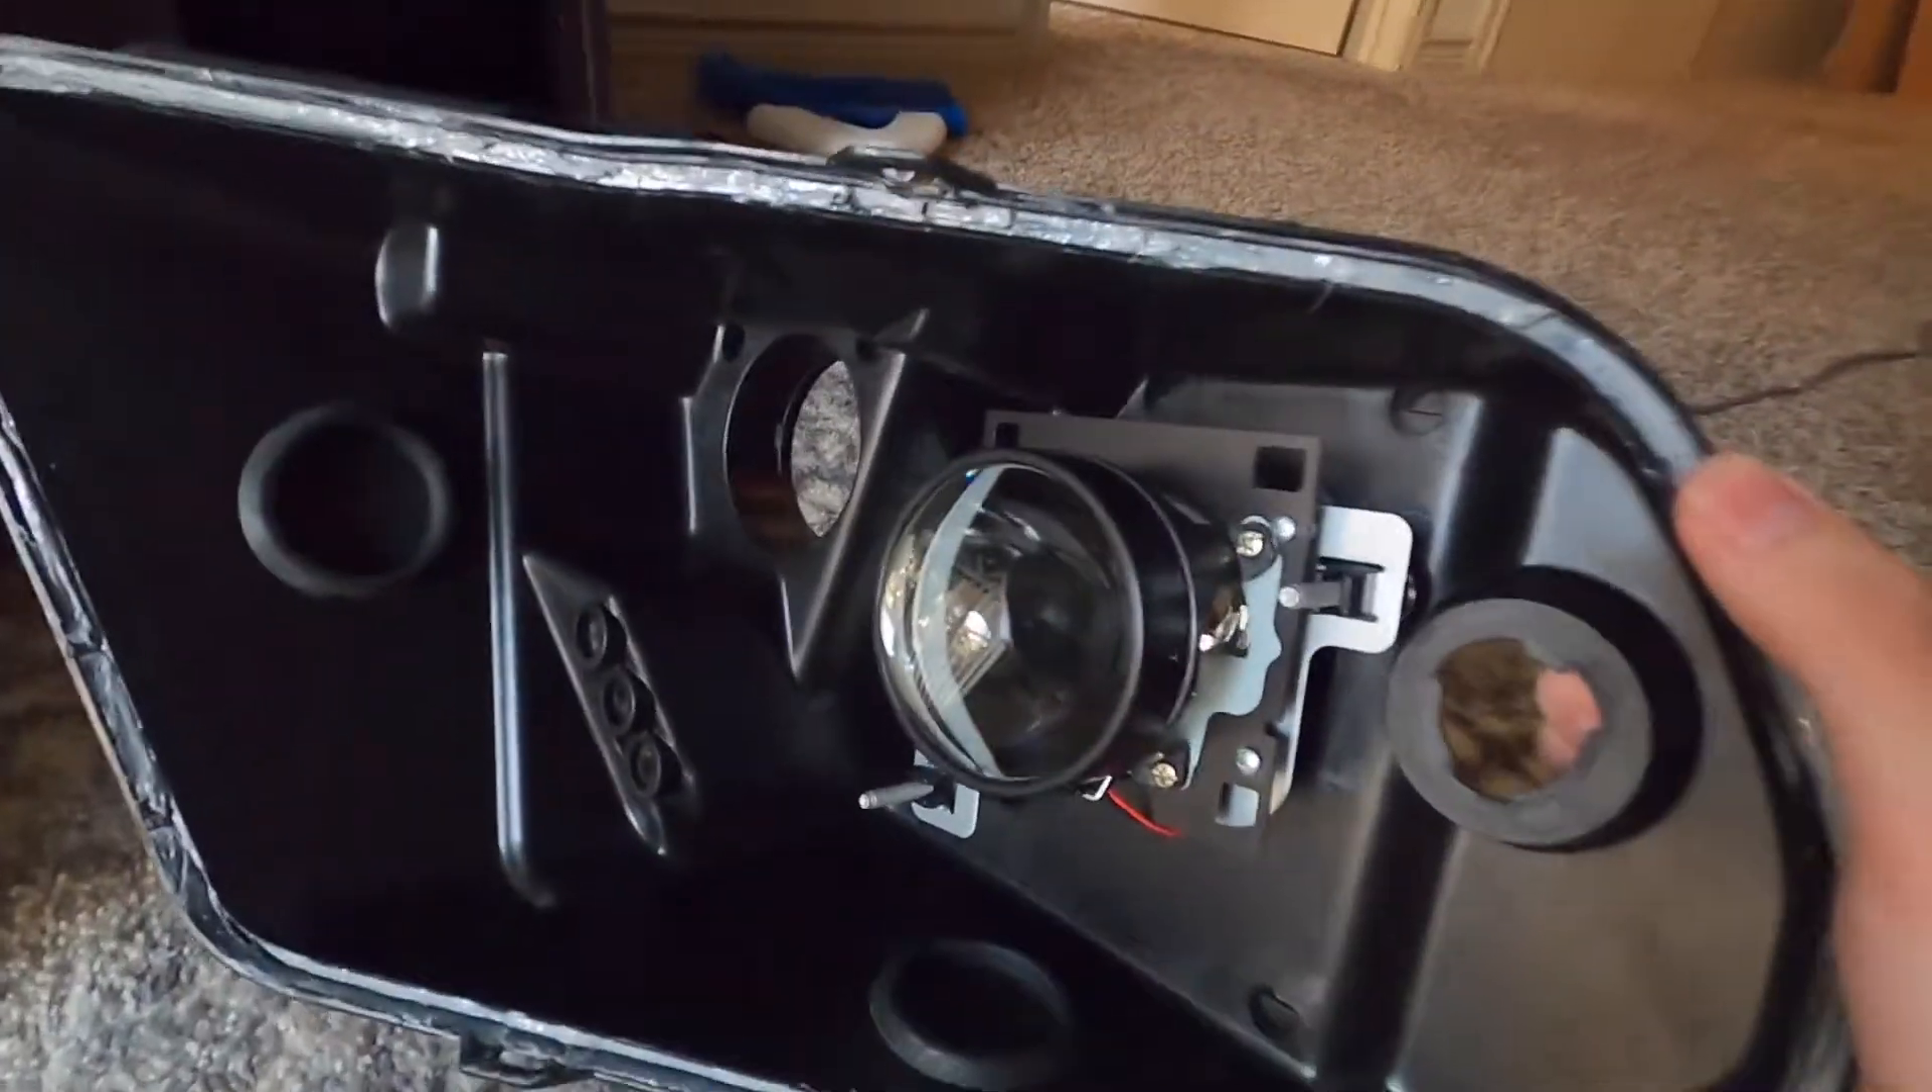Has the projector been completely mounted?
Yes.